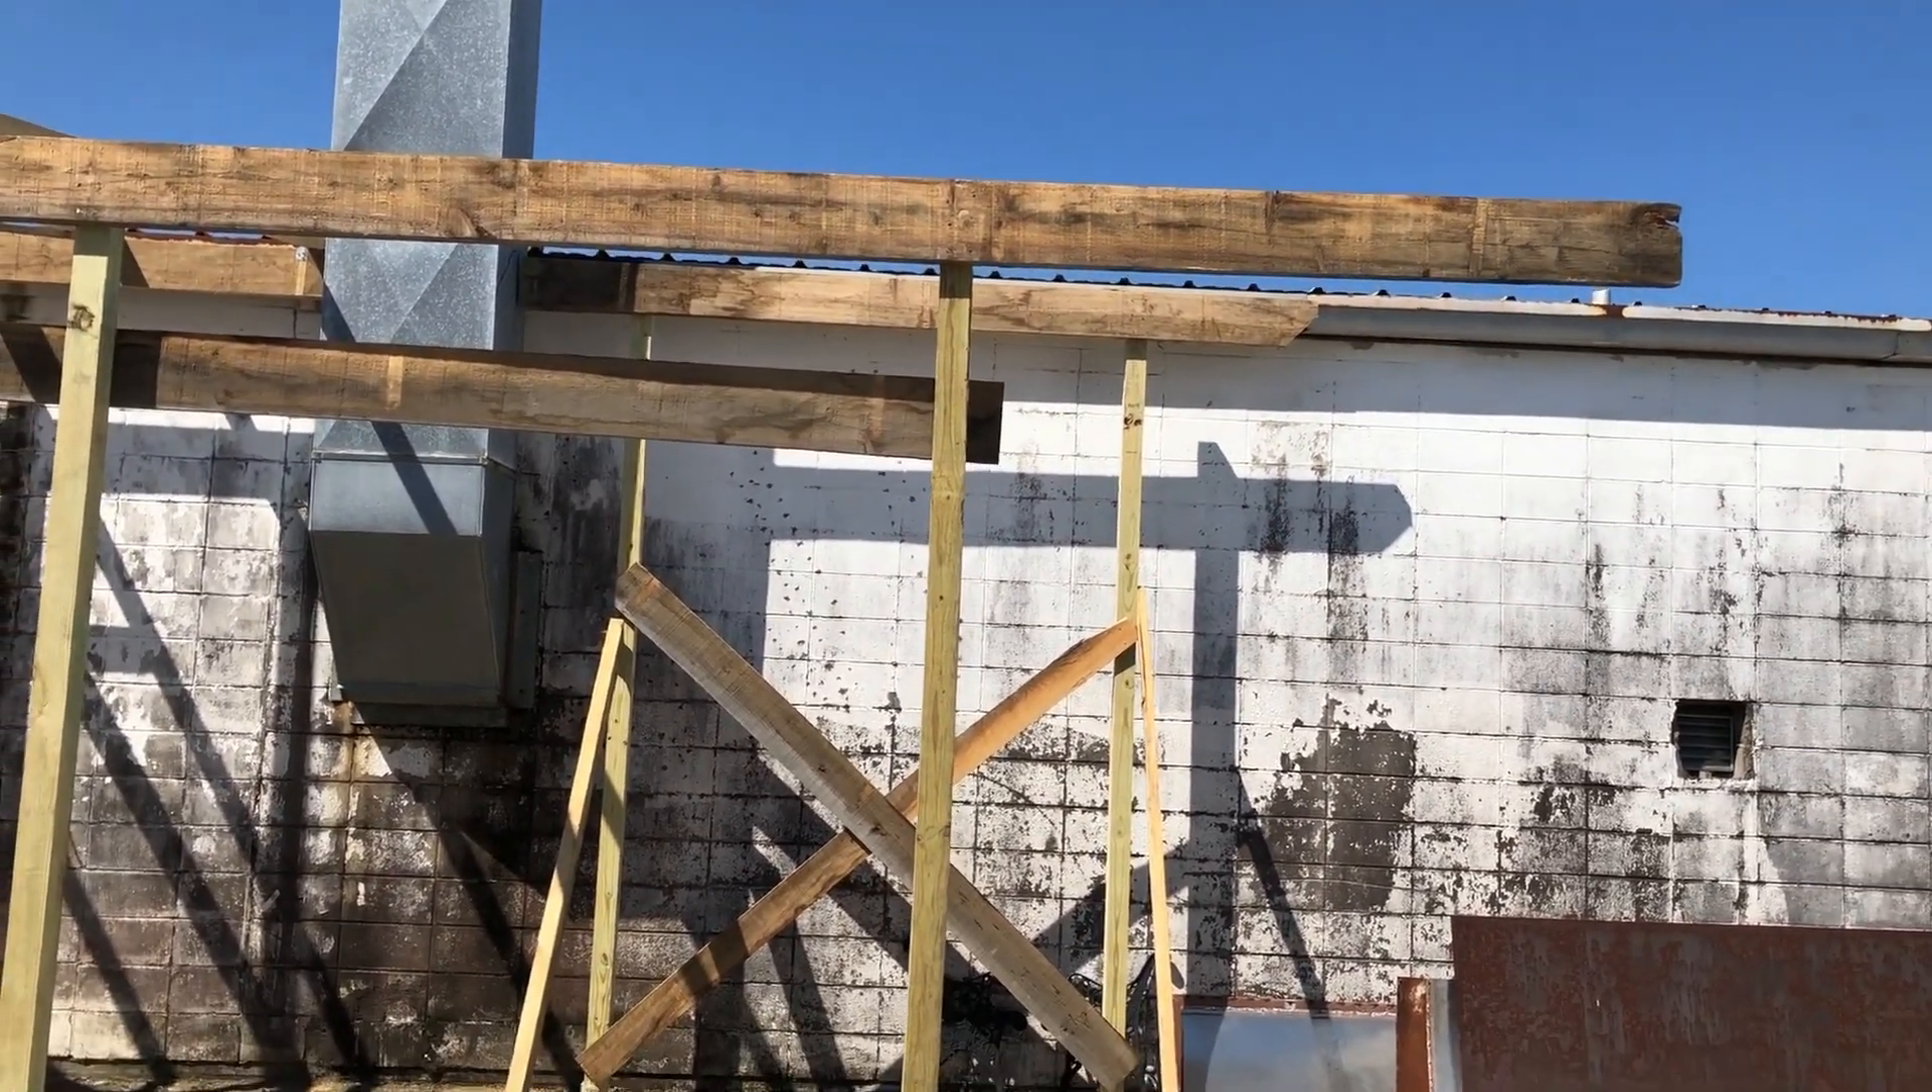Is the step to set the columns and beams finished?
Yes.